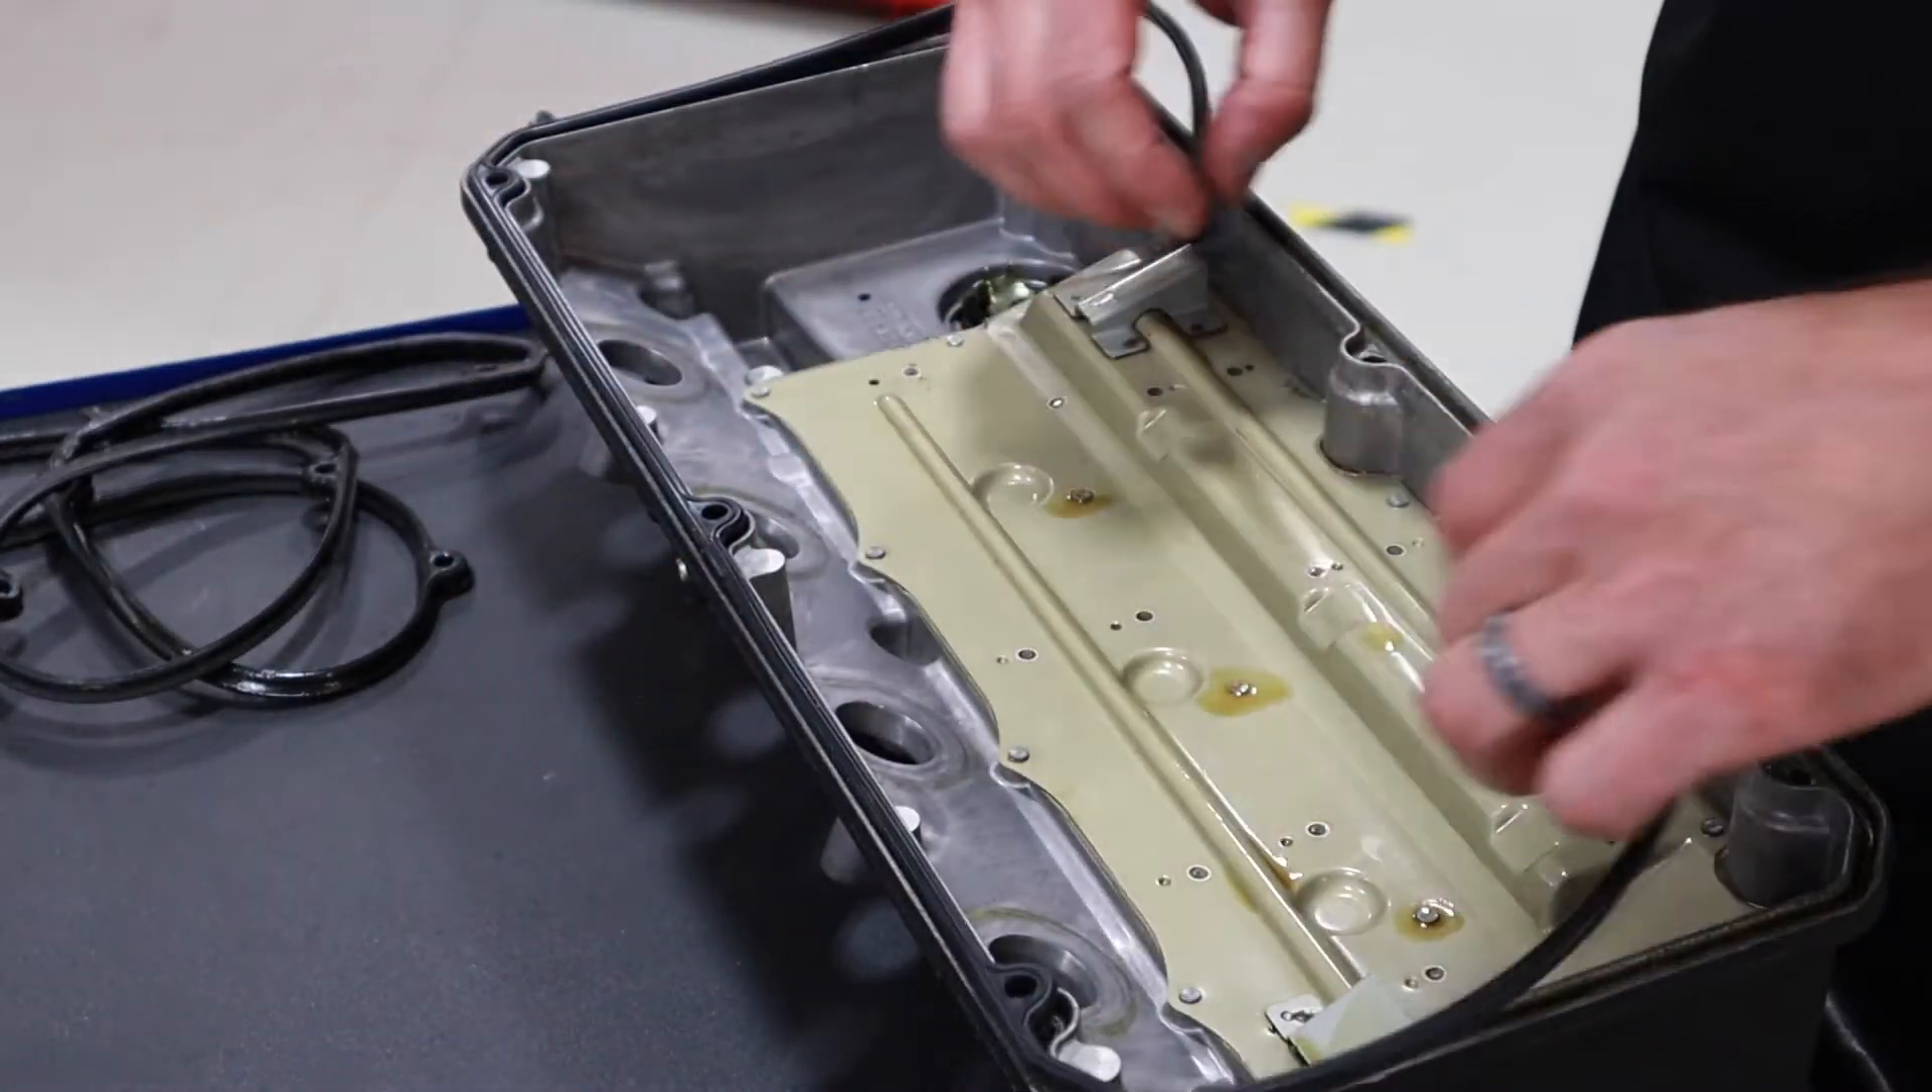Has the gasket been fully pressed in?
No.